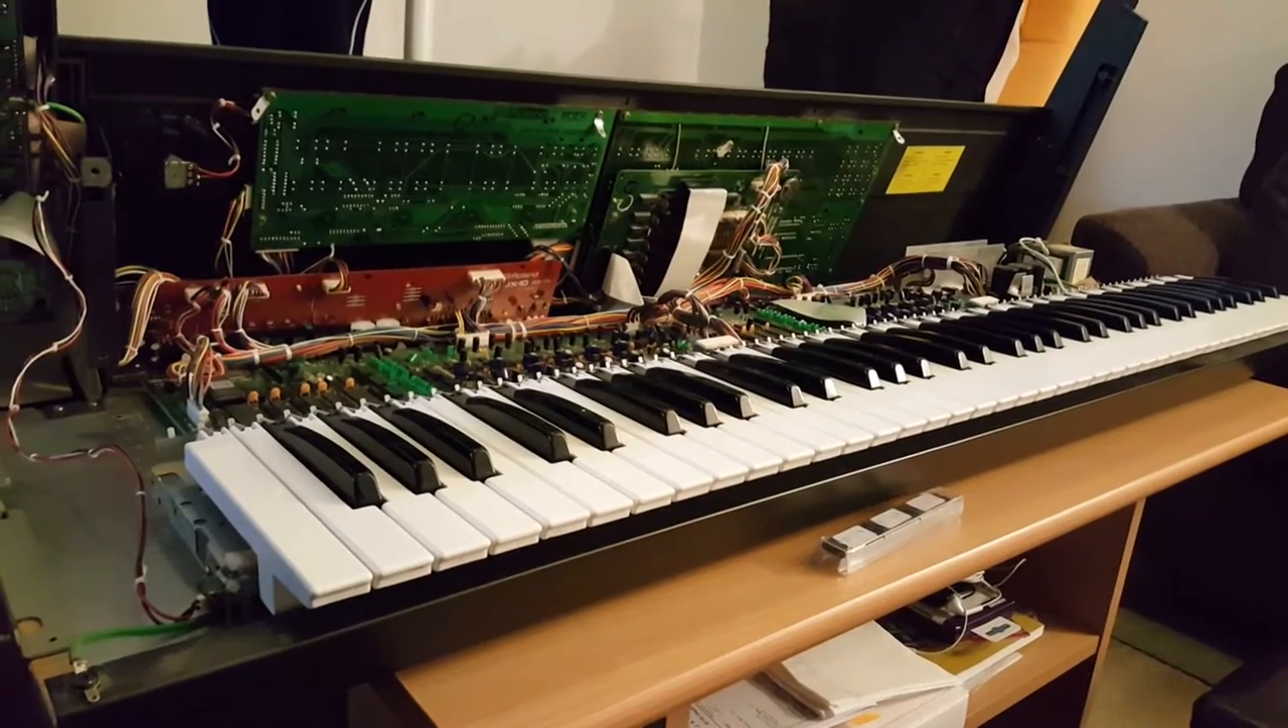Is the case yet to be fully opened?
No.